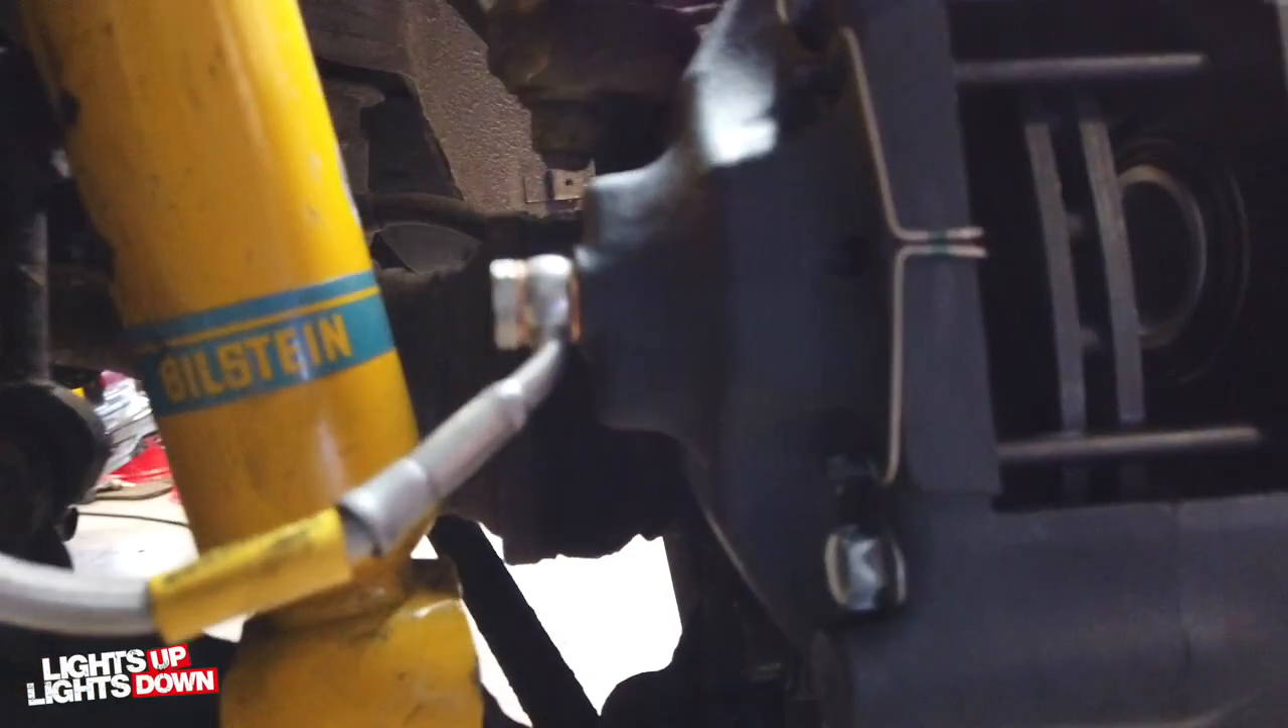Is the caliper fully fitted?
Yes.